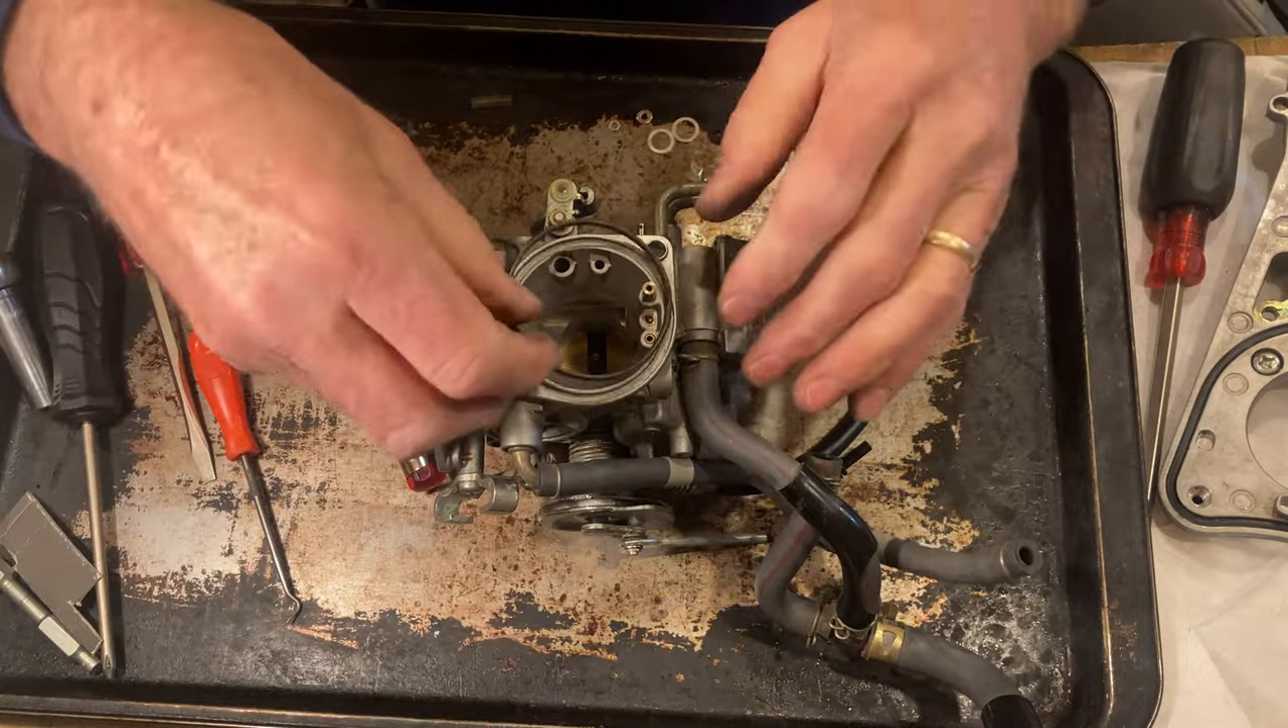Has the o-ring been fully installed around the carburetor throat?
No.